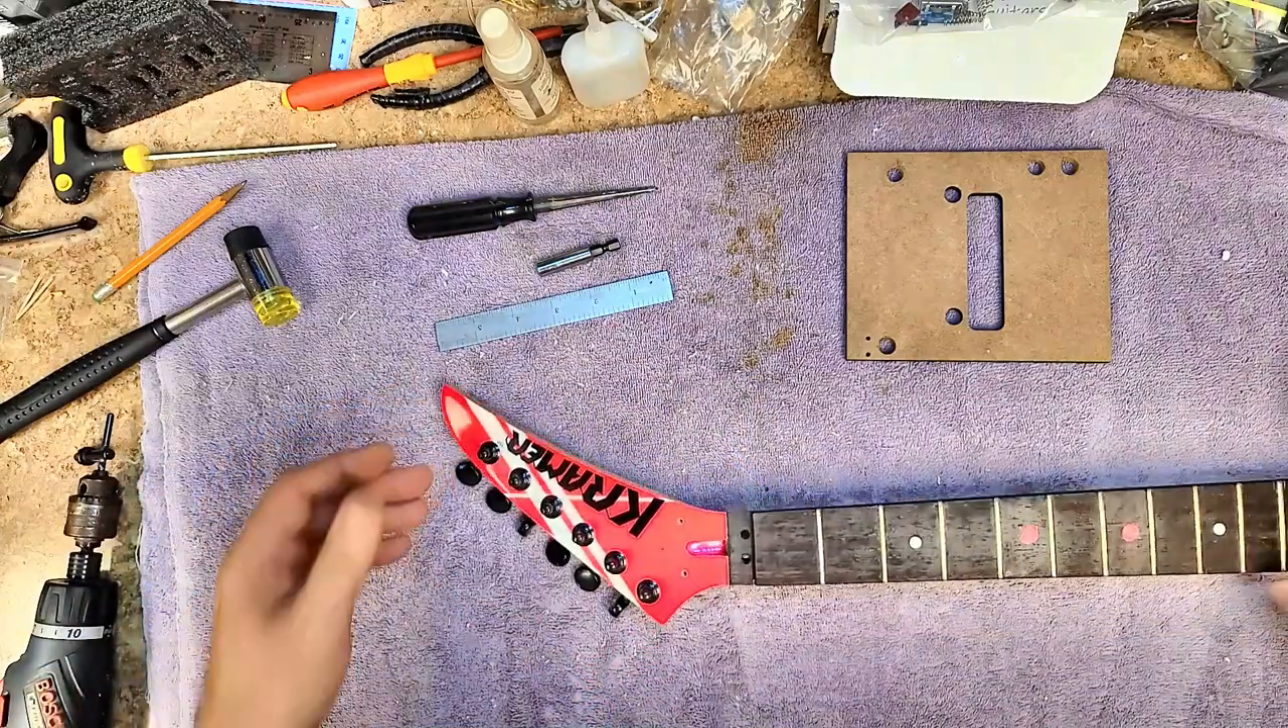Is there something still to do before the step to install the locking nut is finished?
Yes.